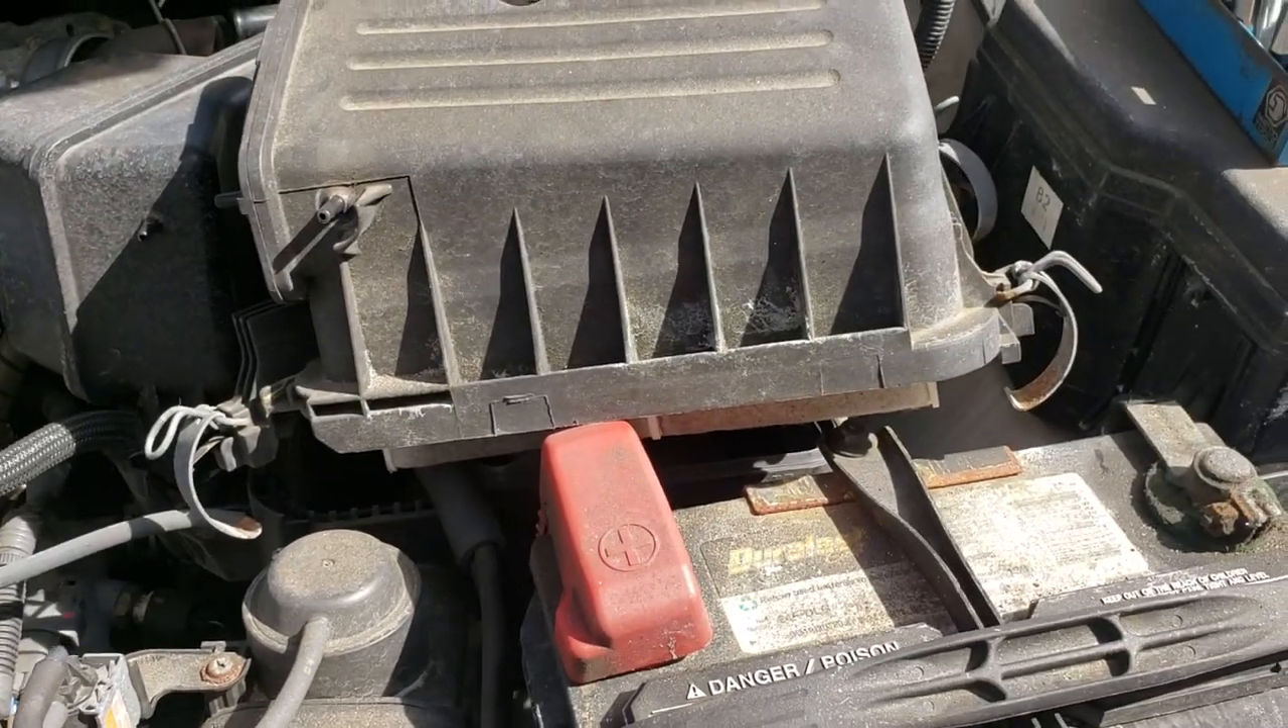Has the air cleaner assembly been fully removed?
No.